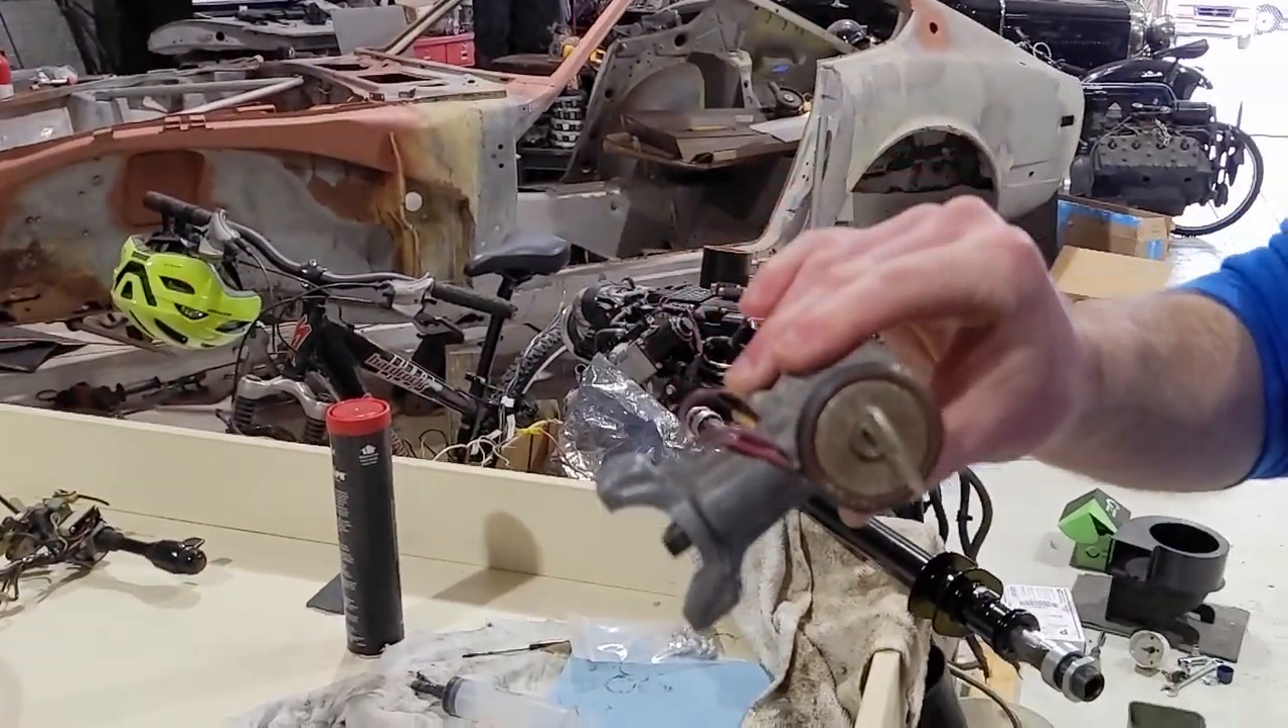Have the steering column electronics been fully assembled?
No.